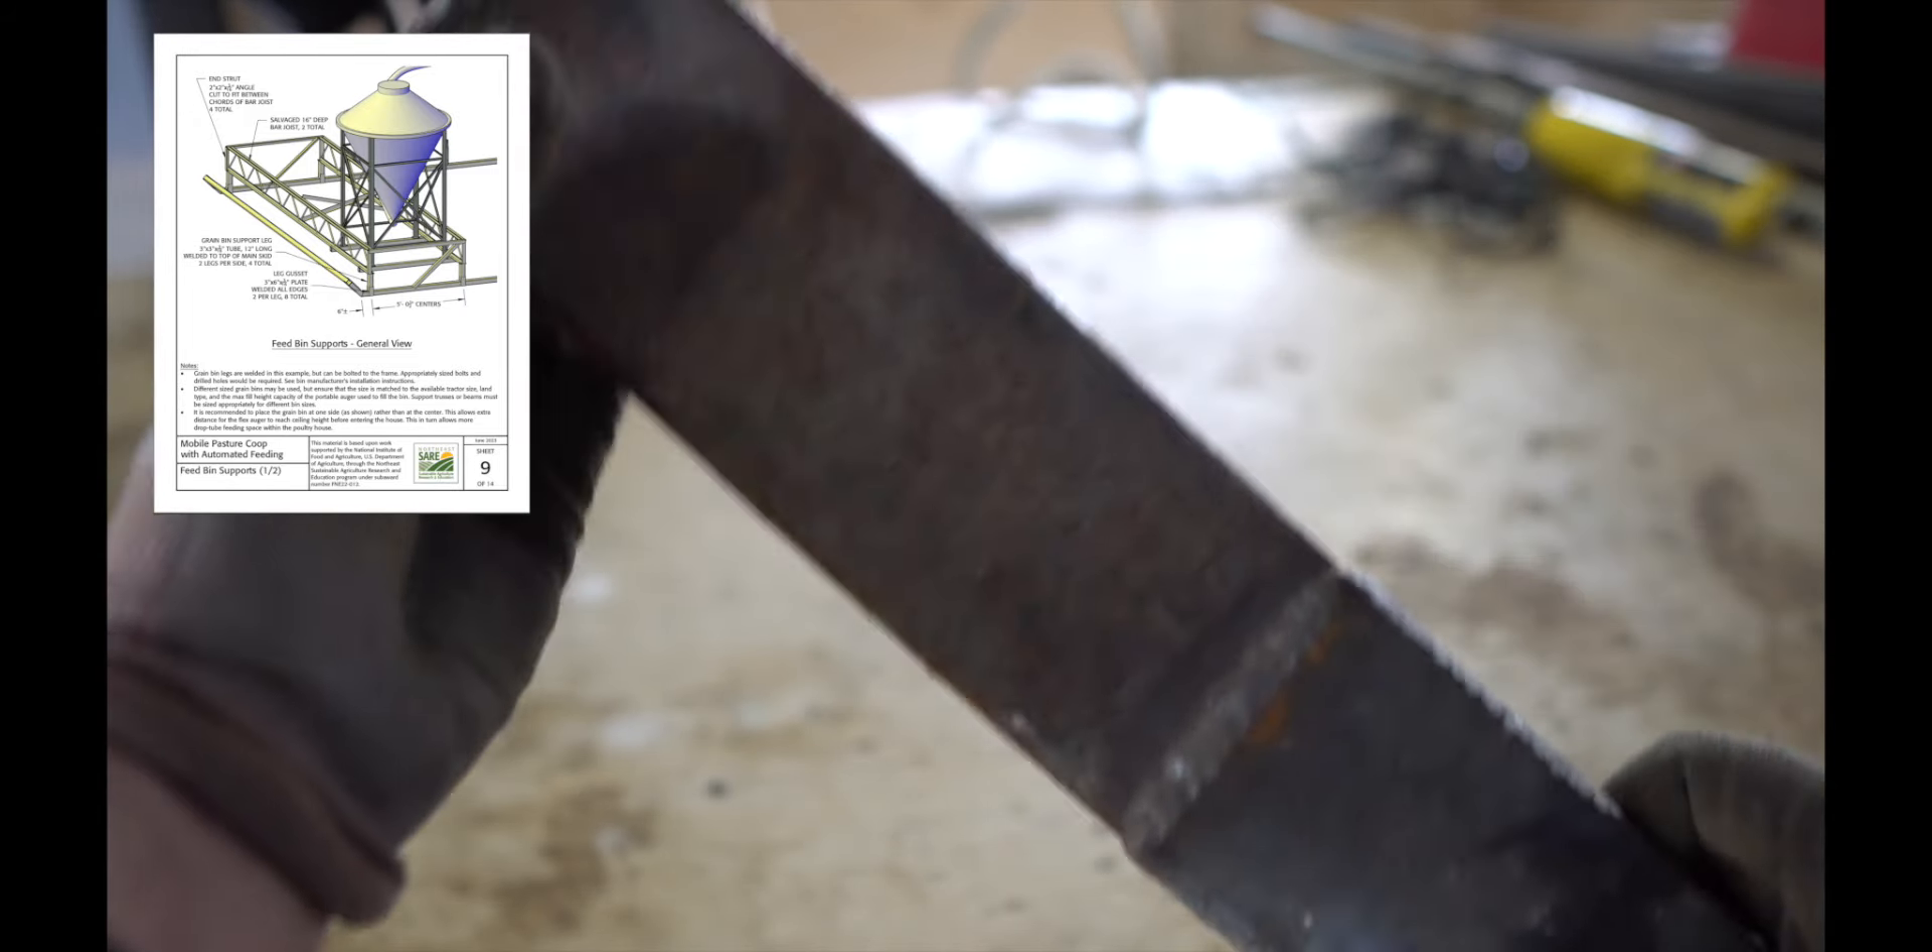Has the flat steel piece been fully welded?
Yes.